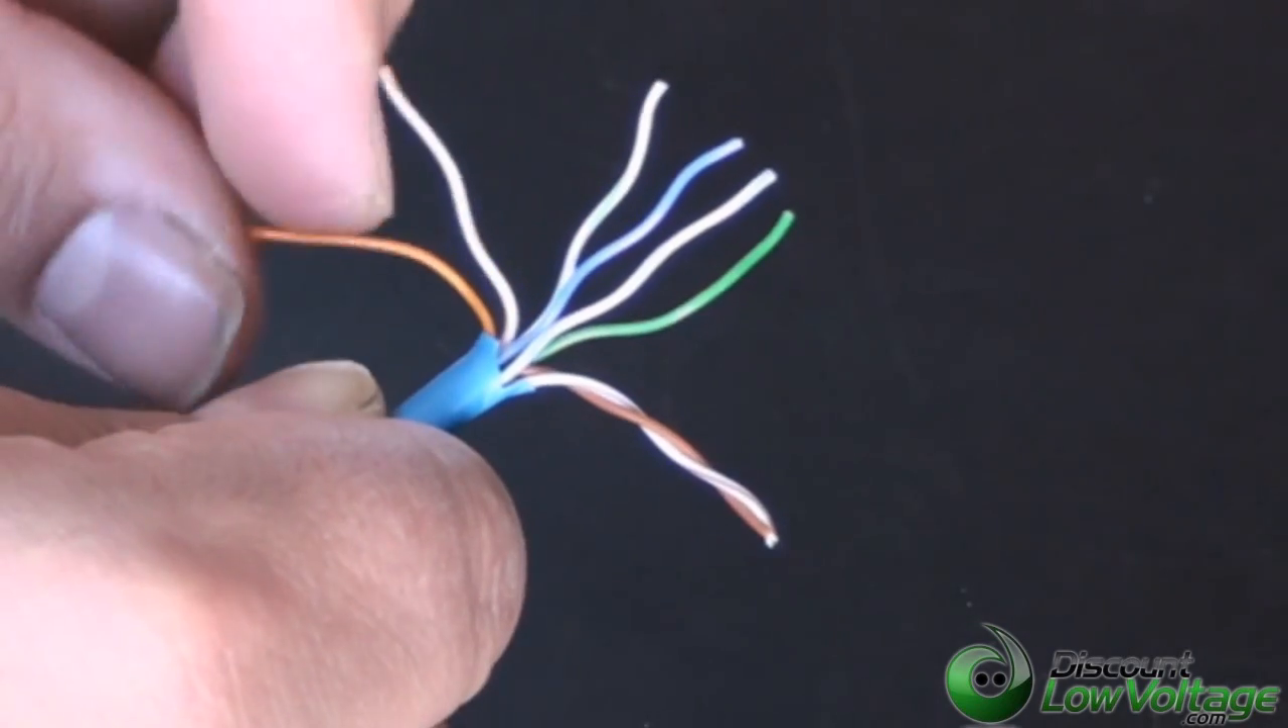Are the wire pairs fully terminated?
No.